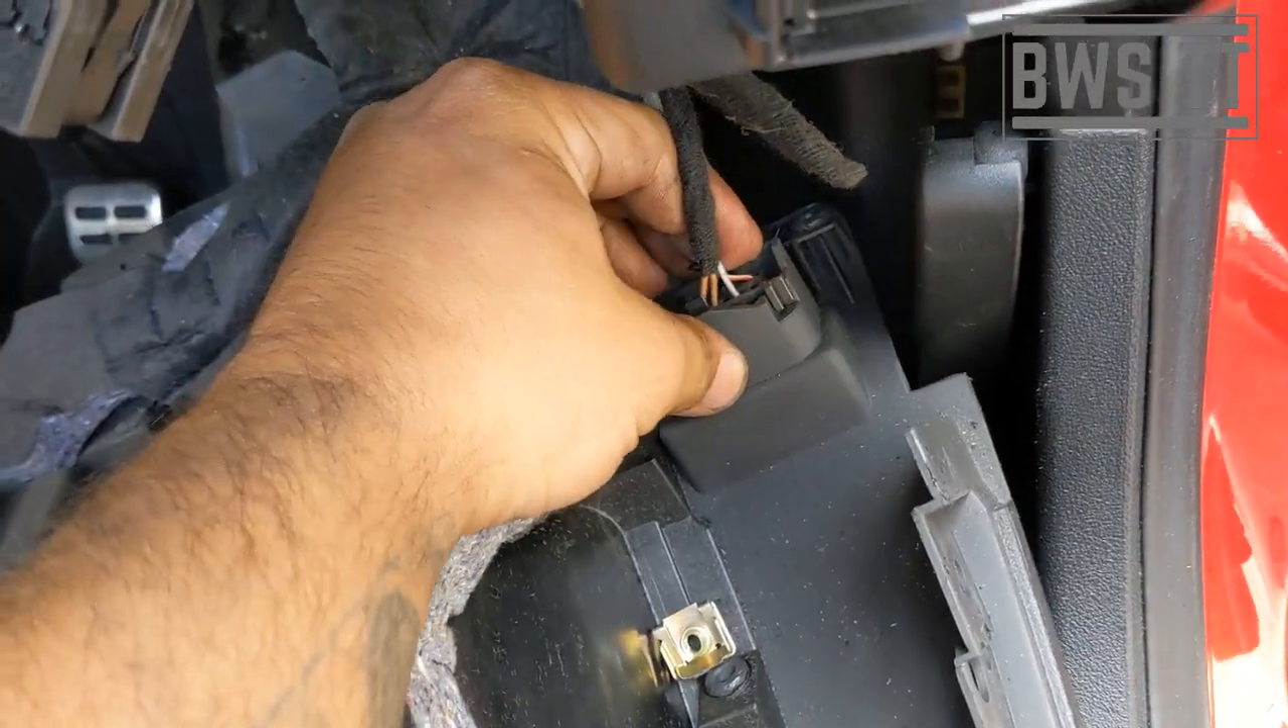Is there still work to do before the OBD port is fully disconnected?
Yes.